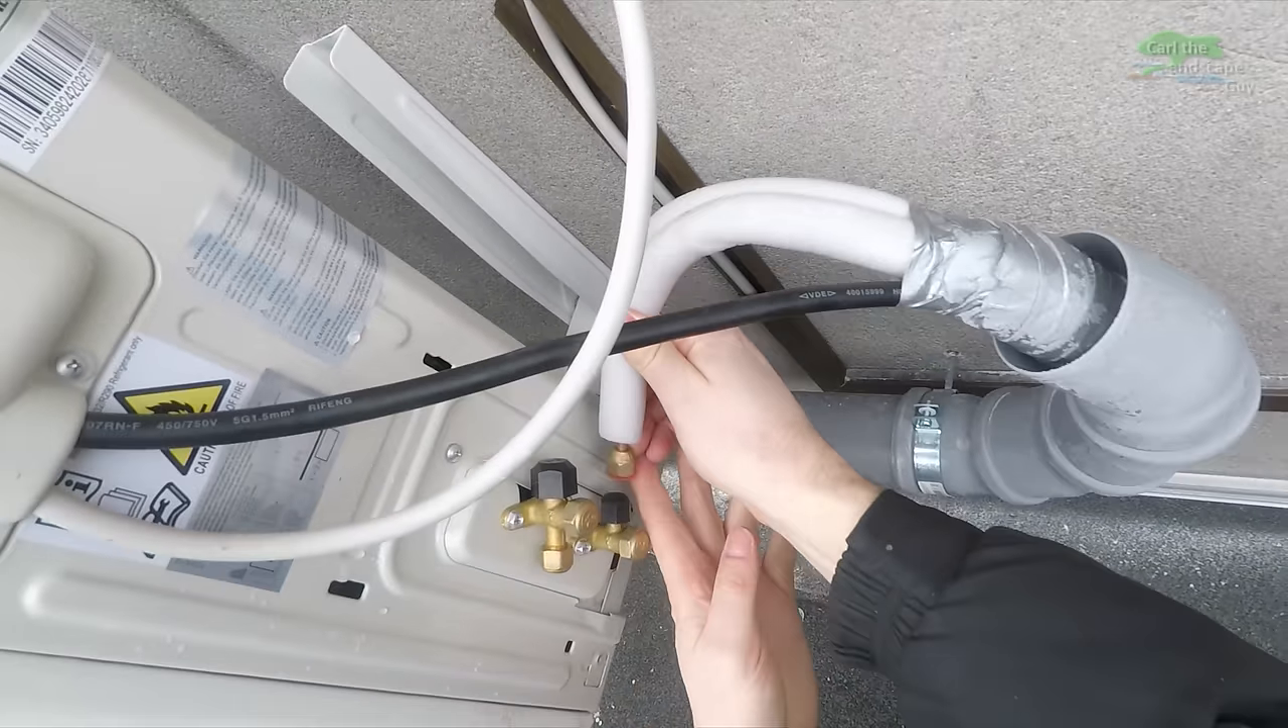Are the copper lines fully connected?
No.